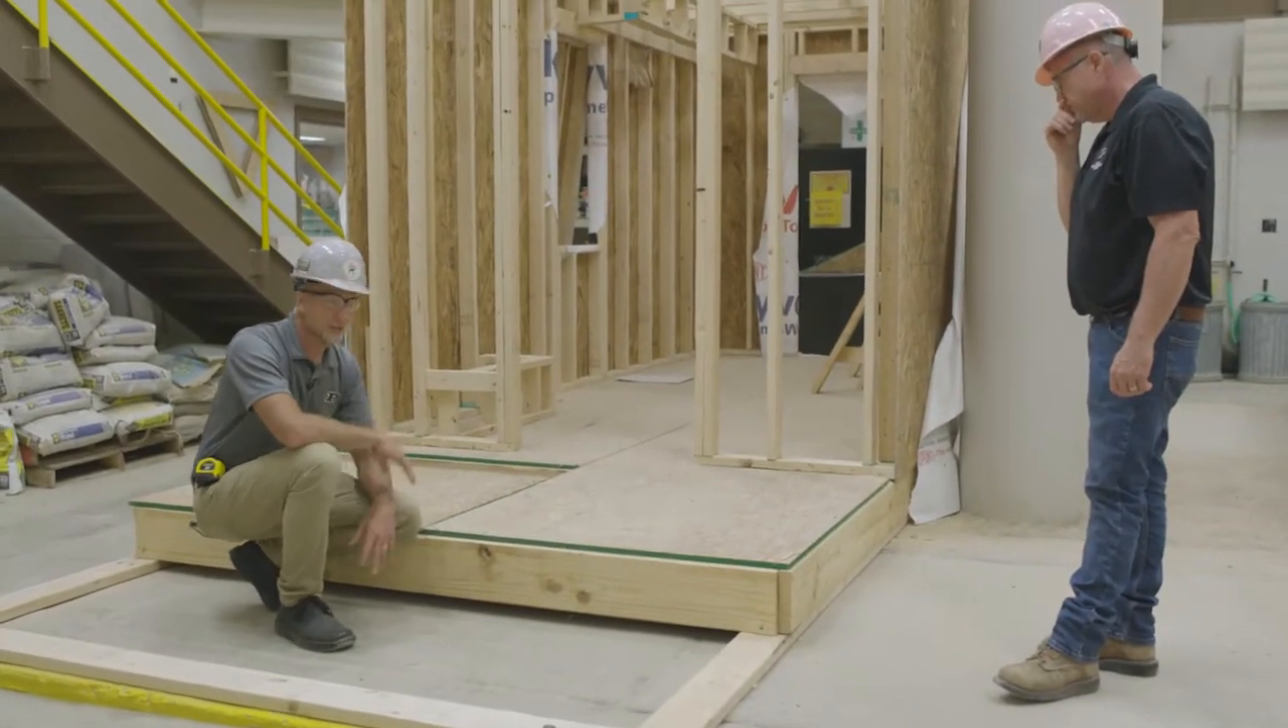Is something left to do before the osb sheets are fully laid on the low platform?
No.